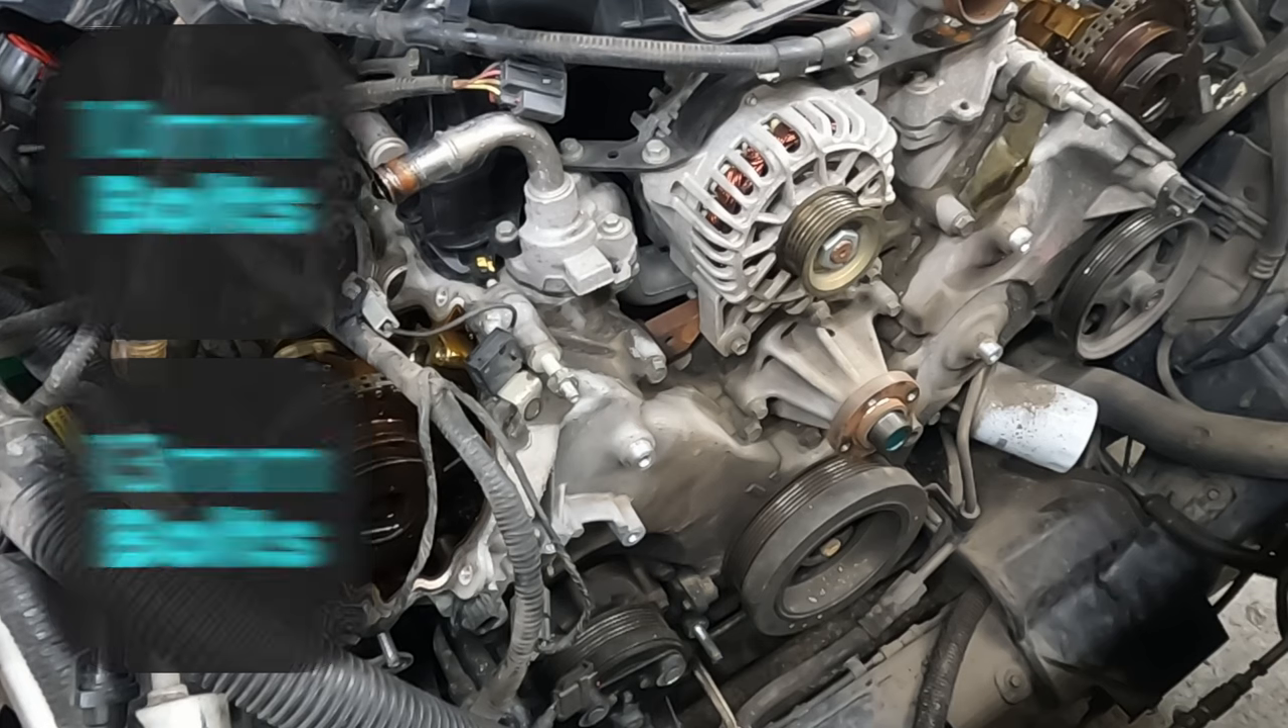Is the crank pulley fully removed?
No.